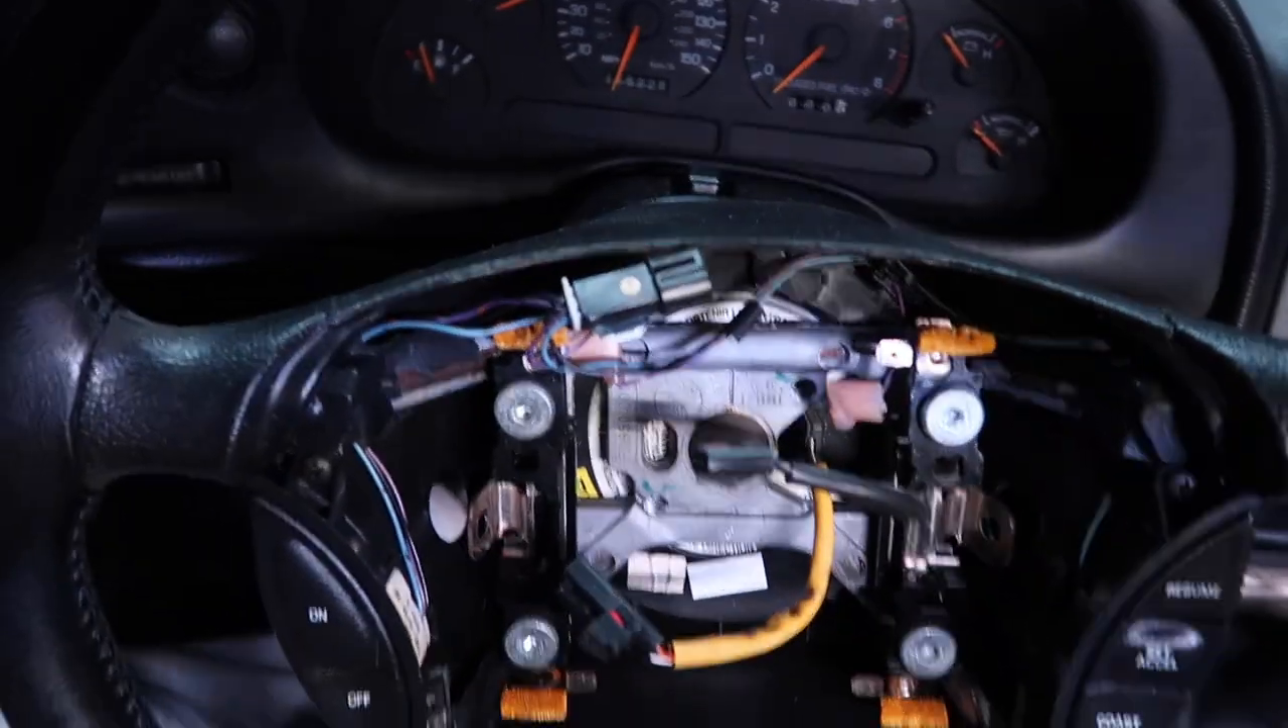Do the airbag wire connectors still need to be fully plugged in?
Yes.